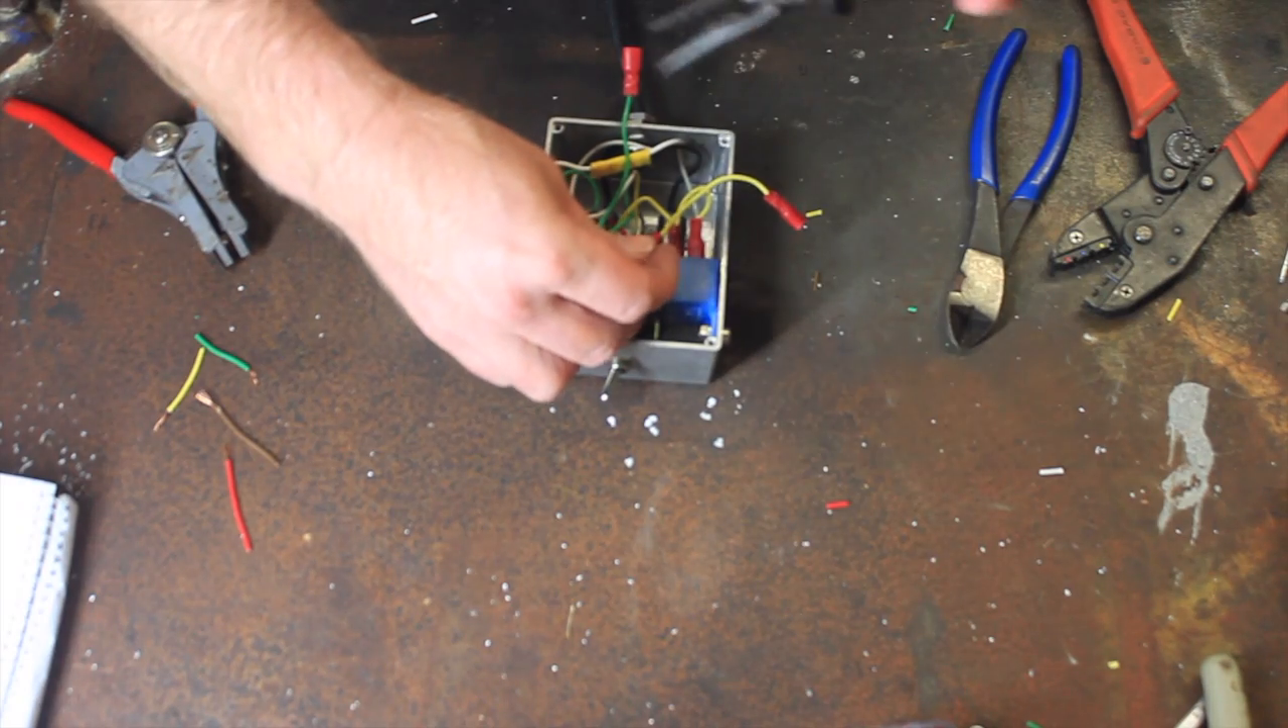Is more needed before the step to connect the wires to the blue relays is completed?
Yes.